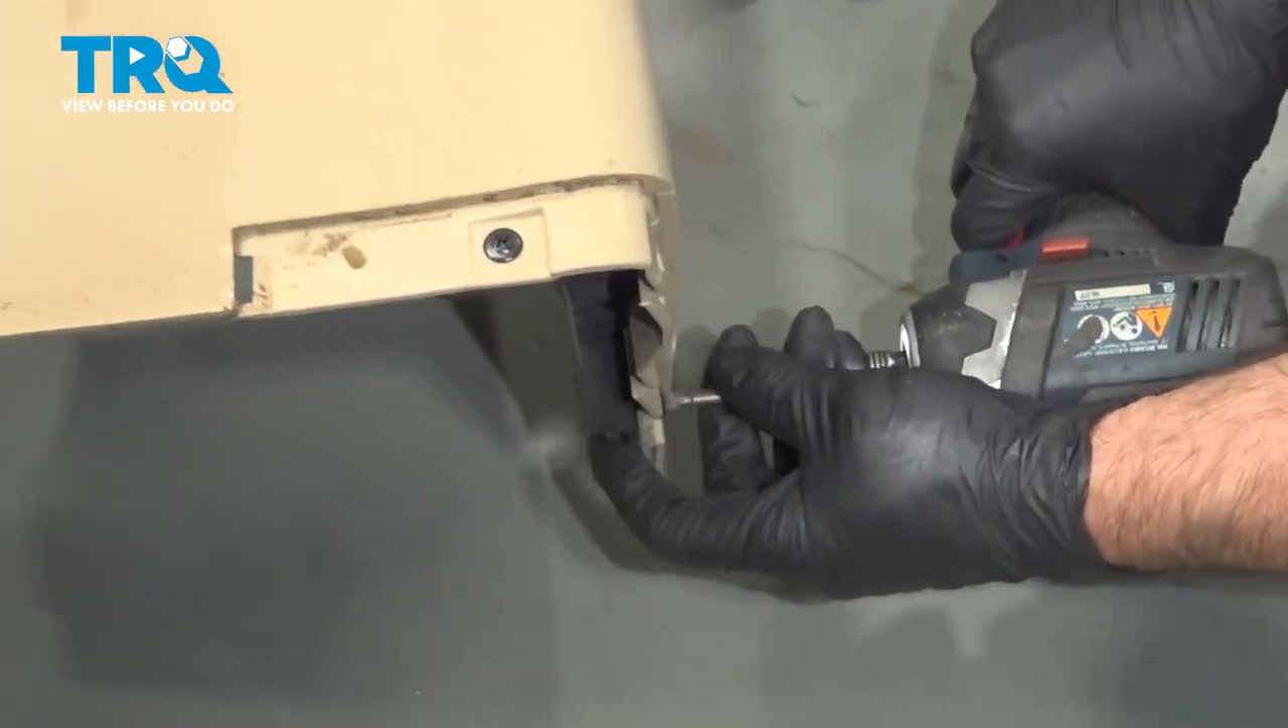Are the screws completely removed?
No.